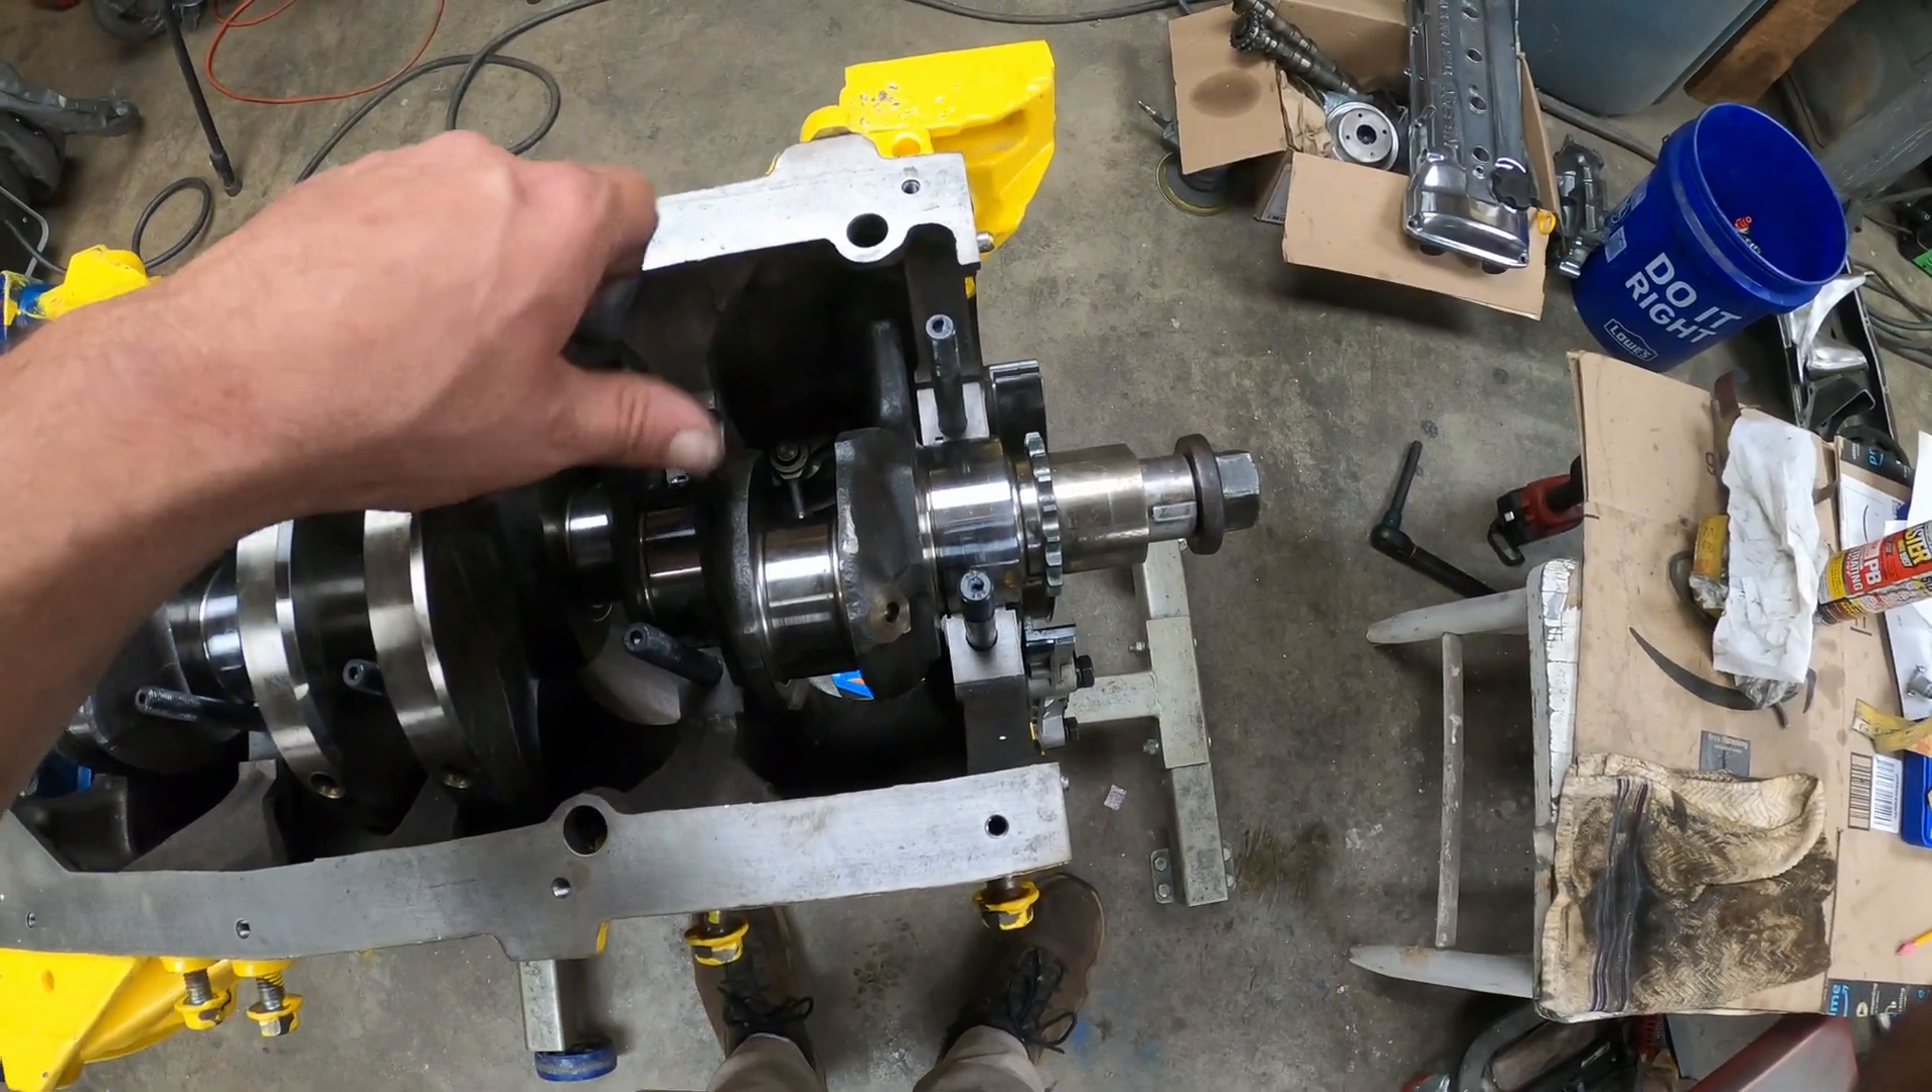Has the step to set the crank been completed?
Yes.